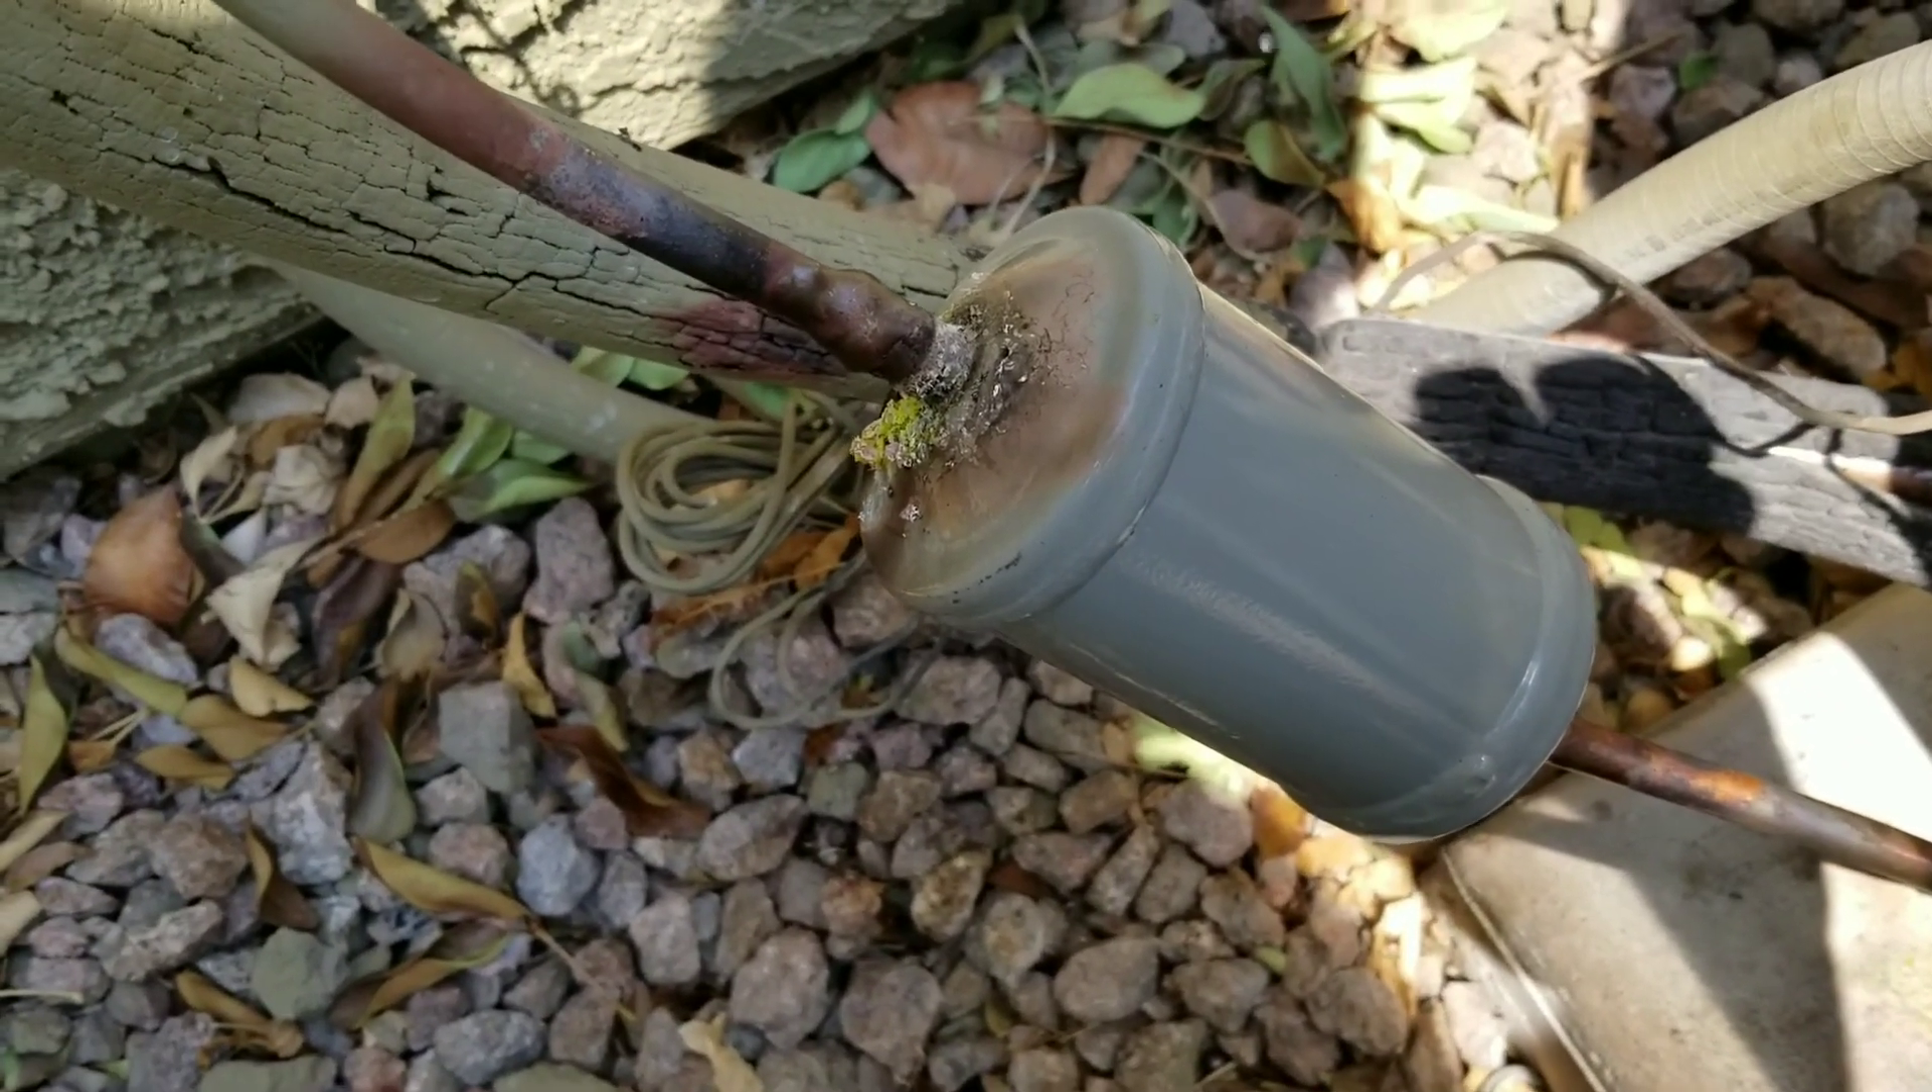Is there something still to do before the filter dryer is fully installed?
No.